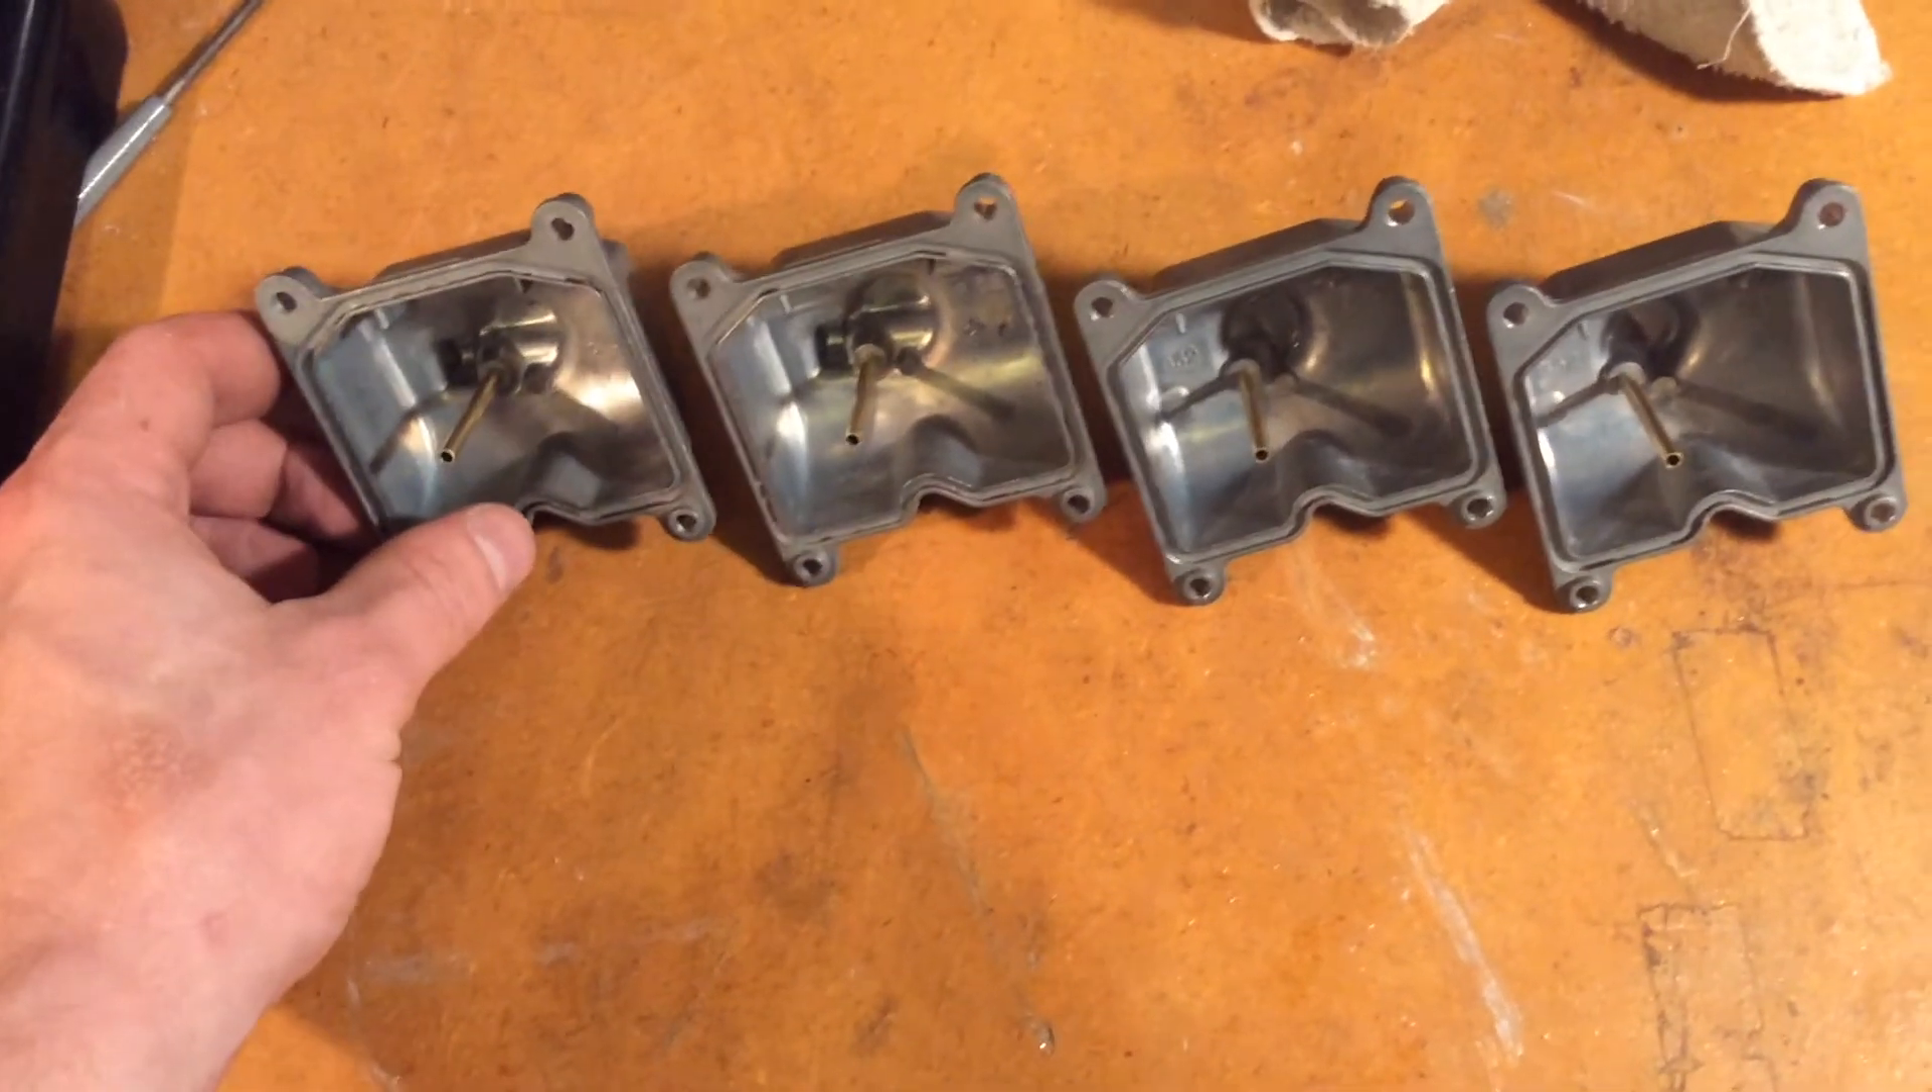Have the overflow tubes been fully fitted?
Yes.